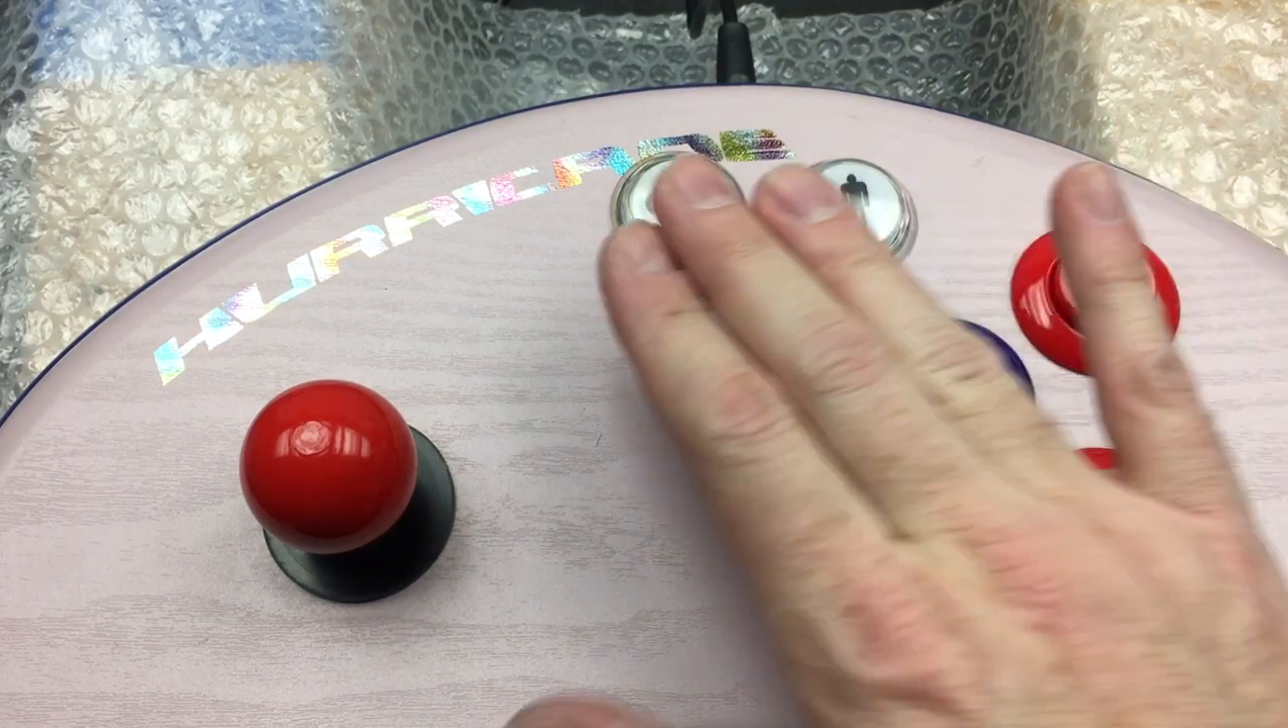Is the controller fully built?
Yes.